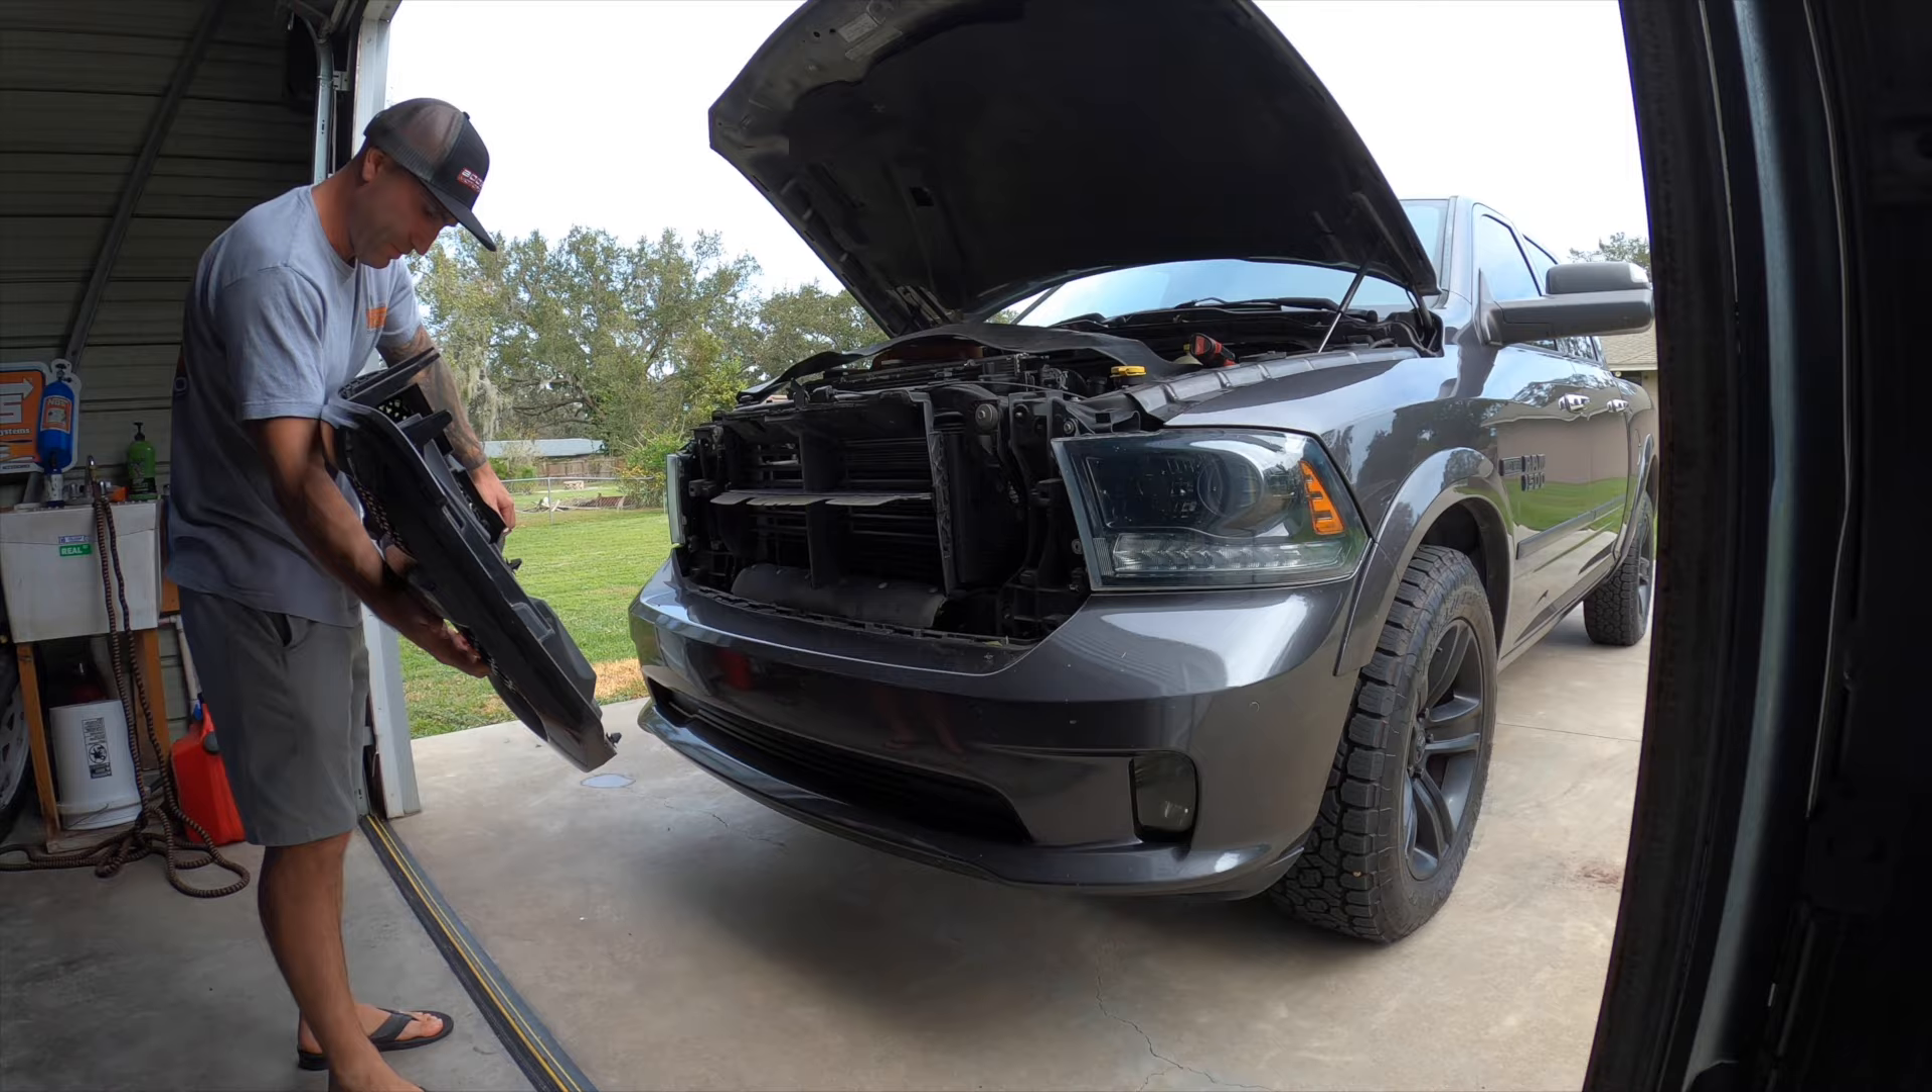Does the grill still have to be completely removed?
No.